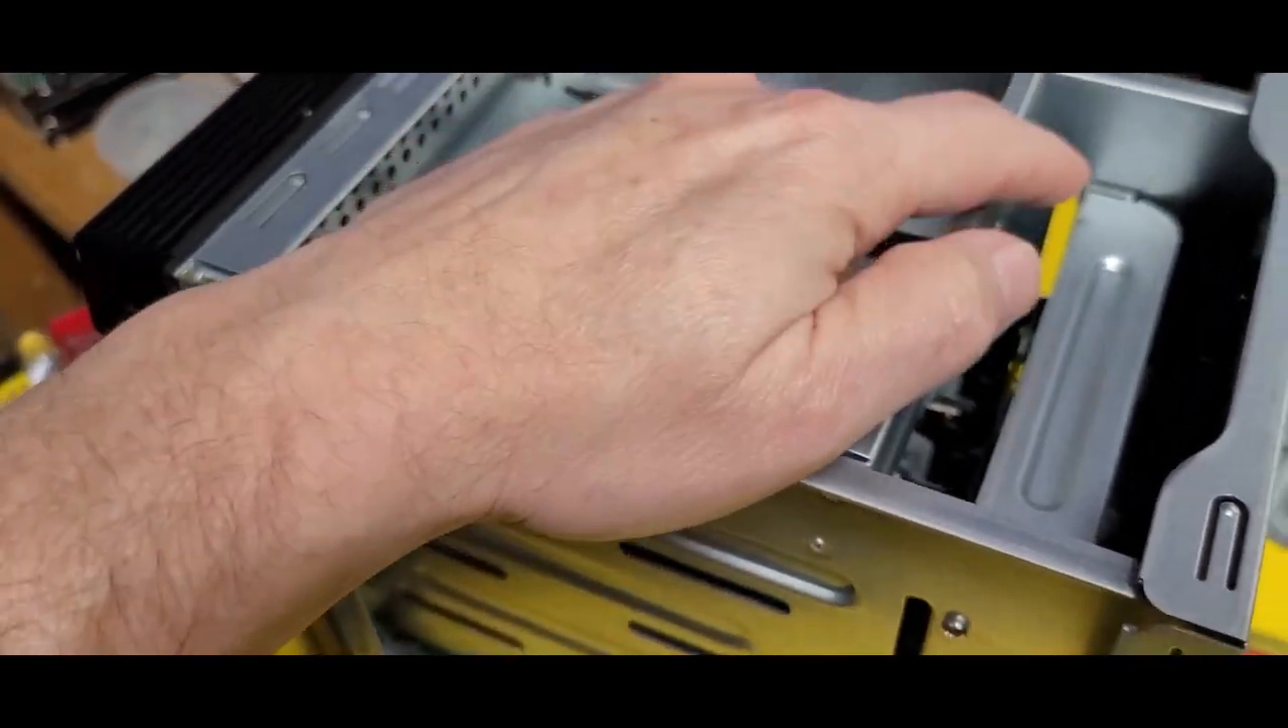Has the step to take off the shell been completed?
Yes.